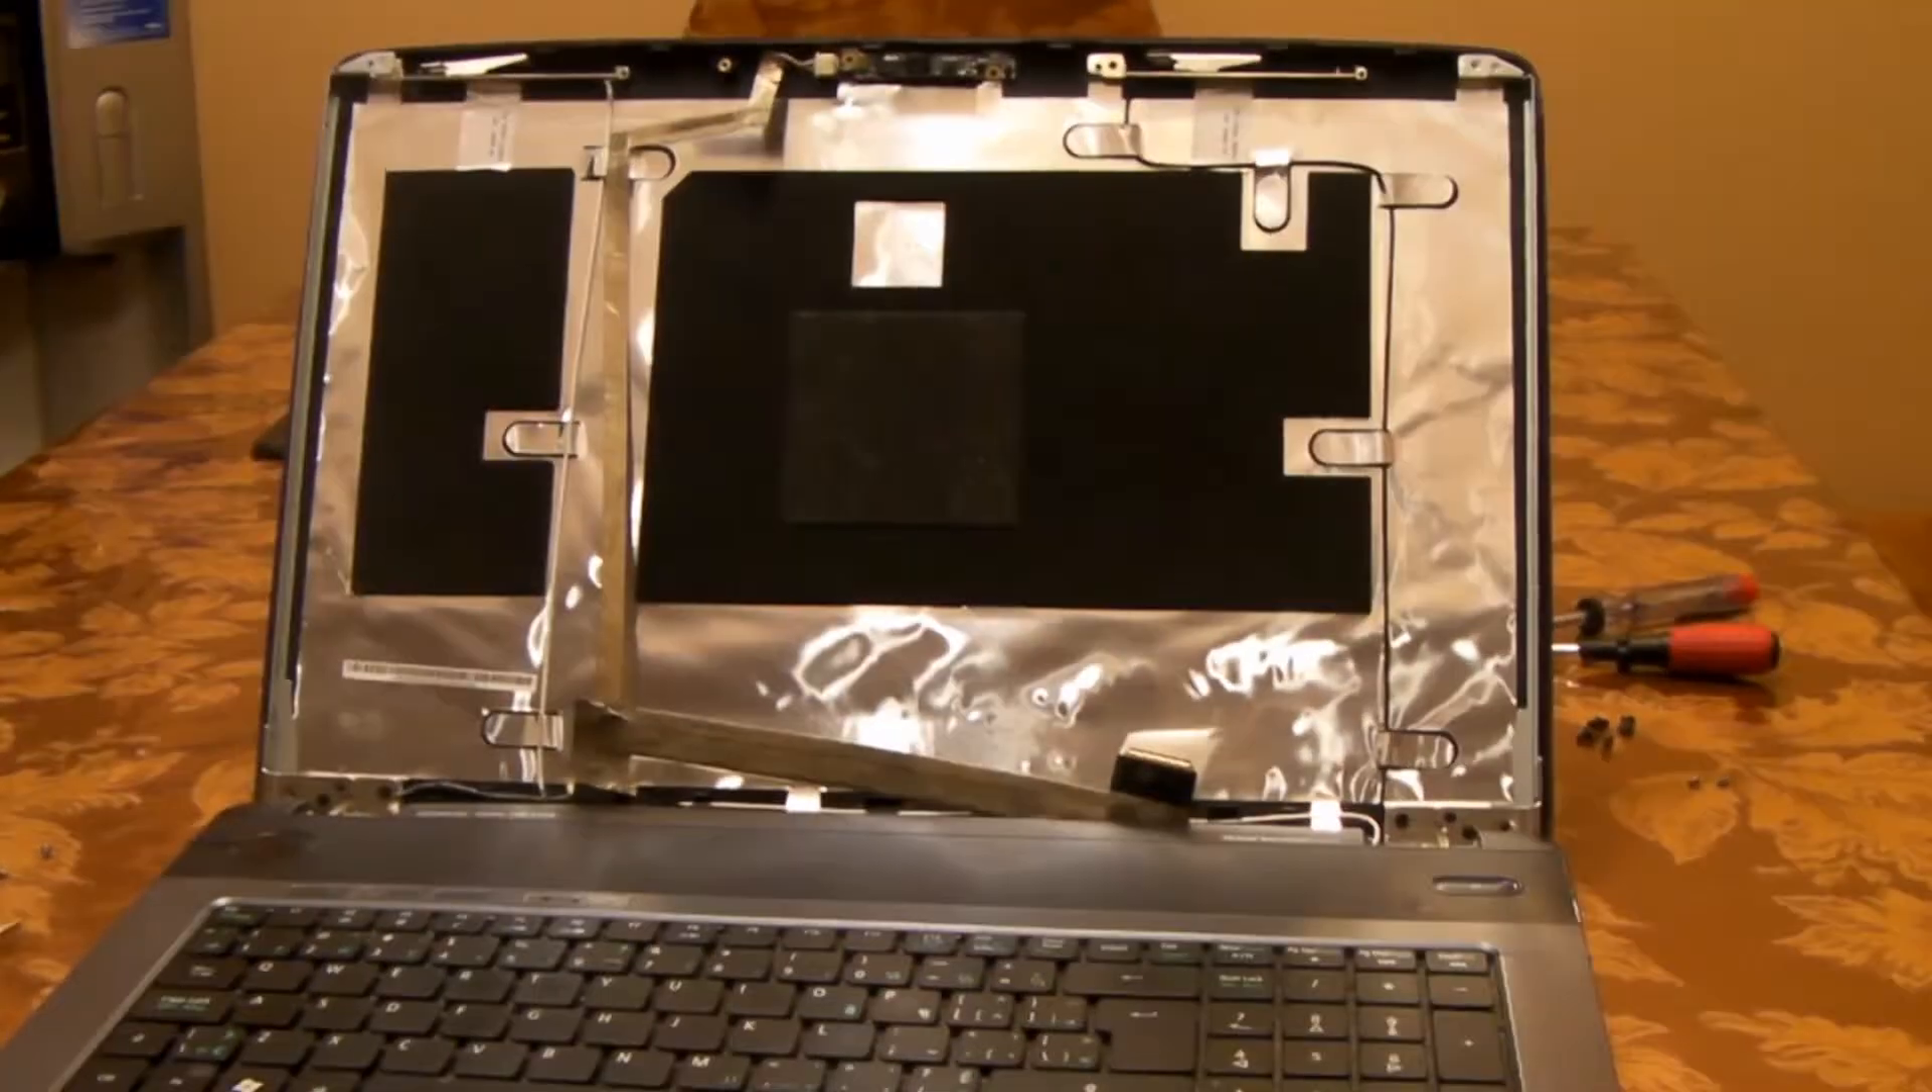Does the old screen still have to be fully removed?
No.